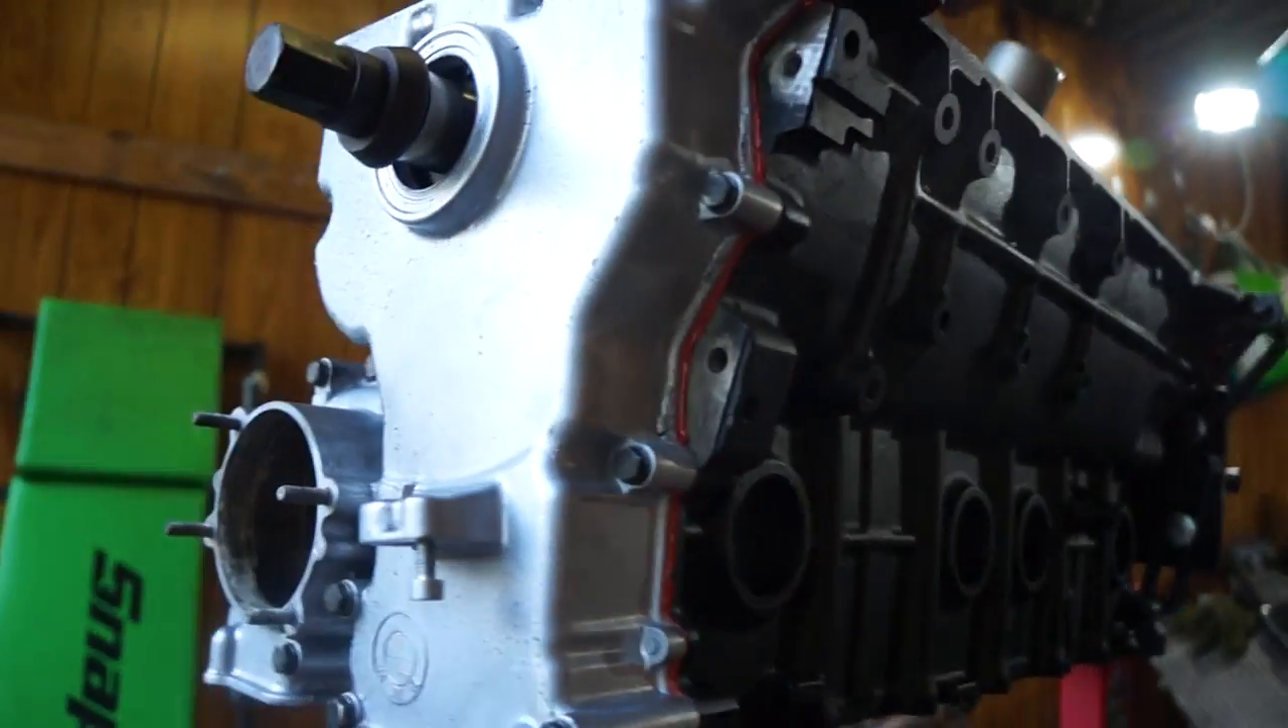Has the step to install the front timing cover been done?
Yes.